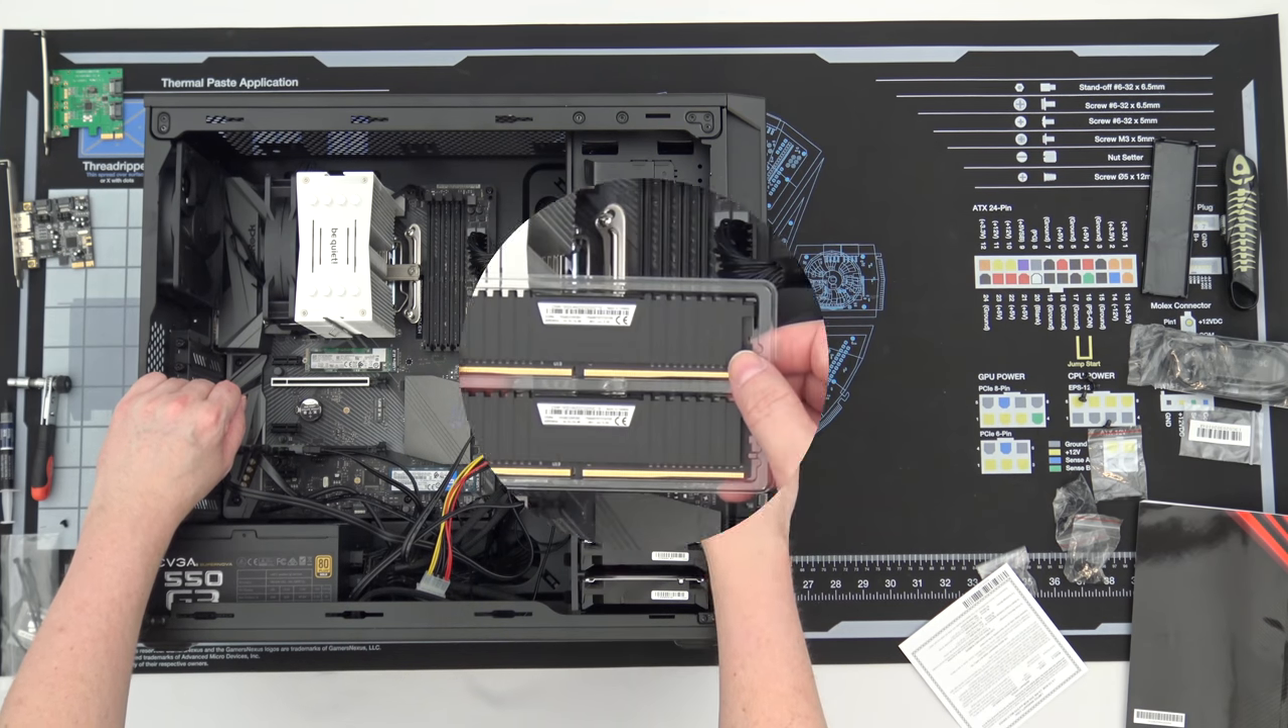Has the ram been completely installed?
No.